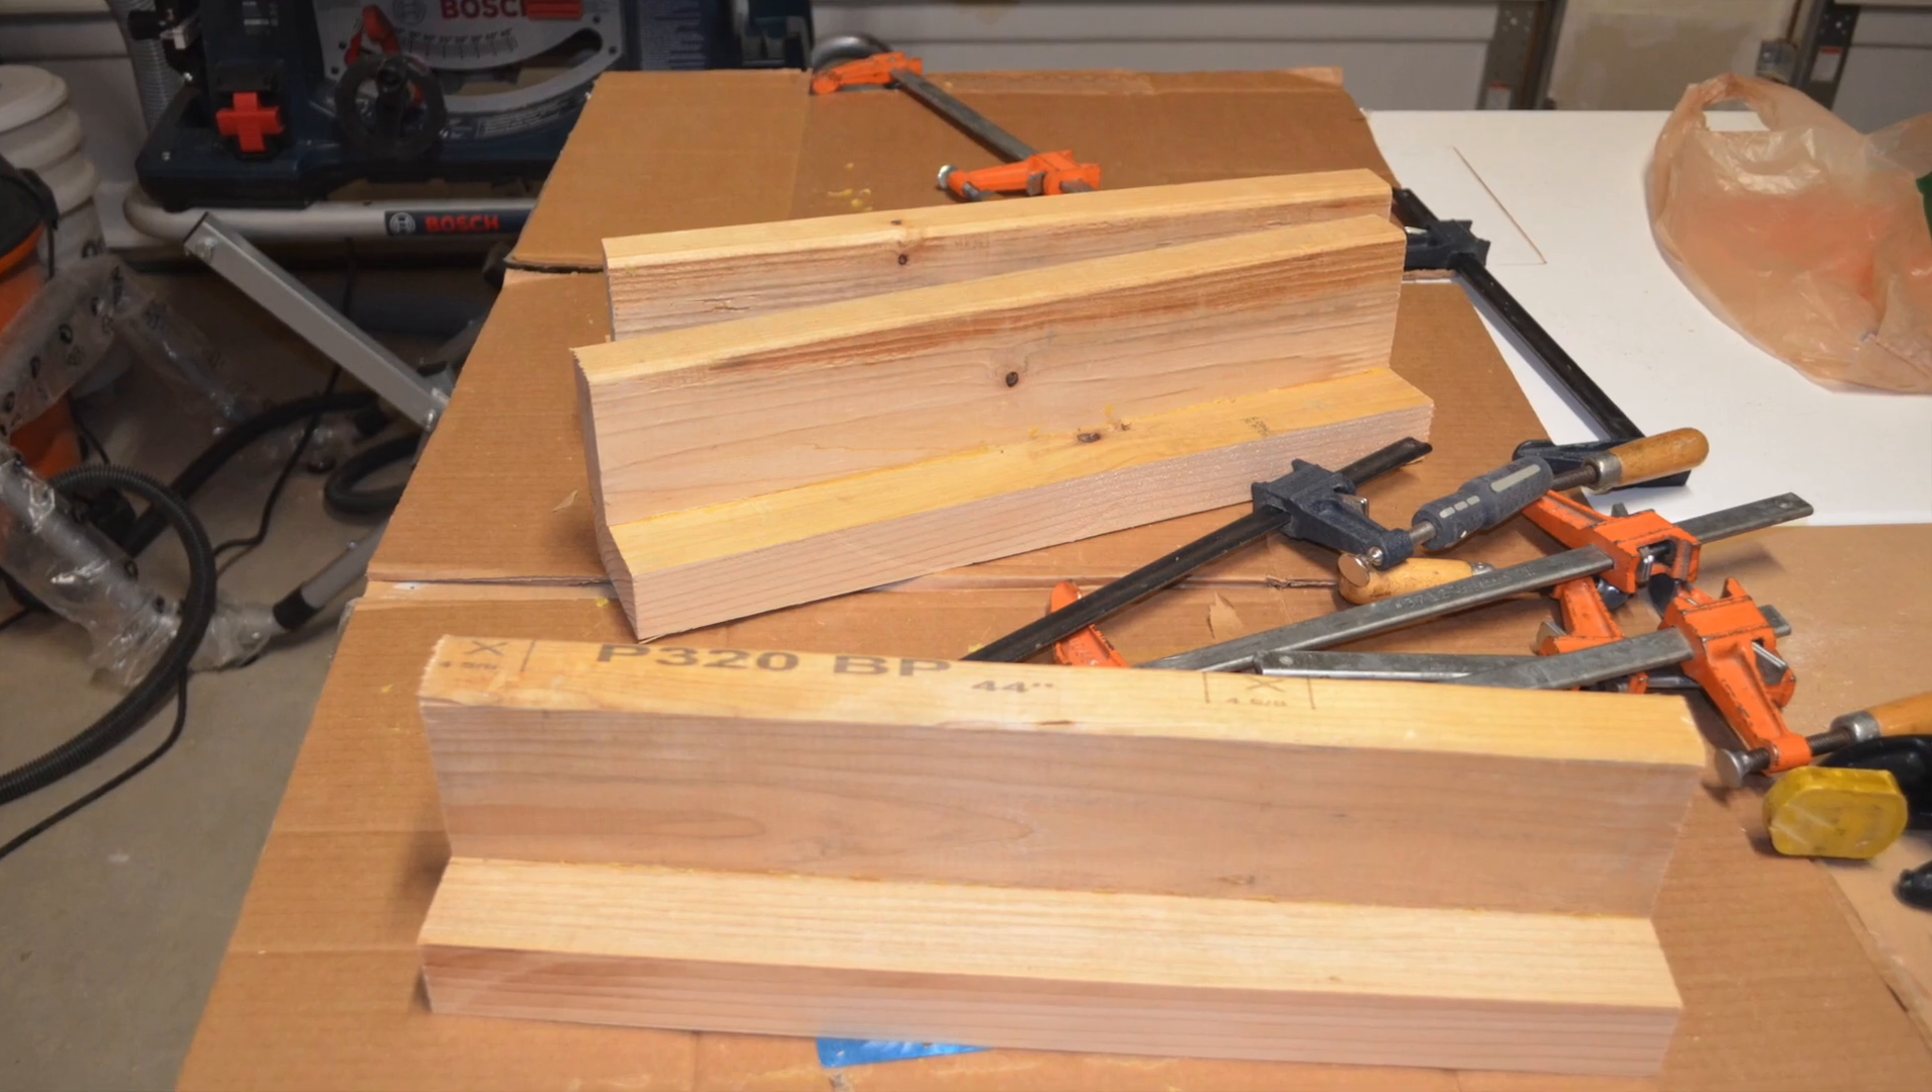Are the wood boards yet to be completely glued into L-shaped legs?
No.